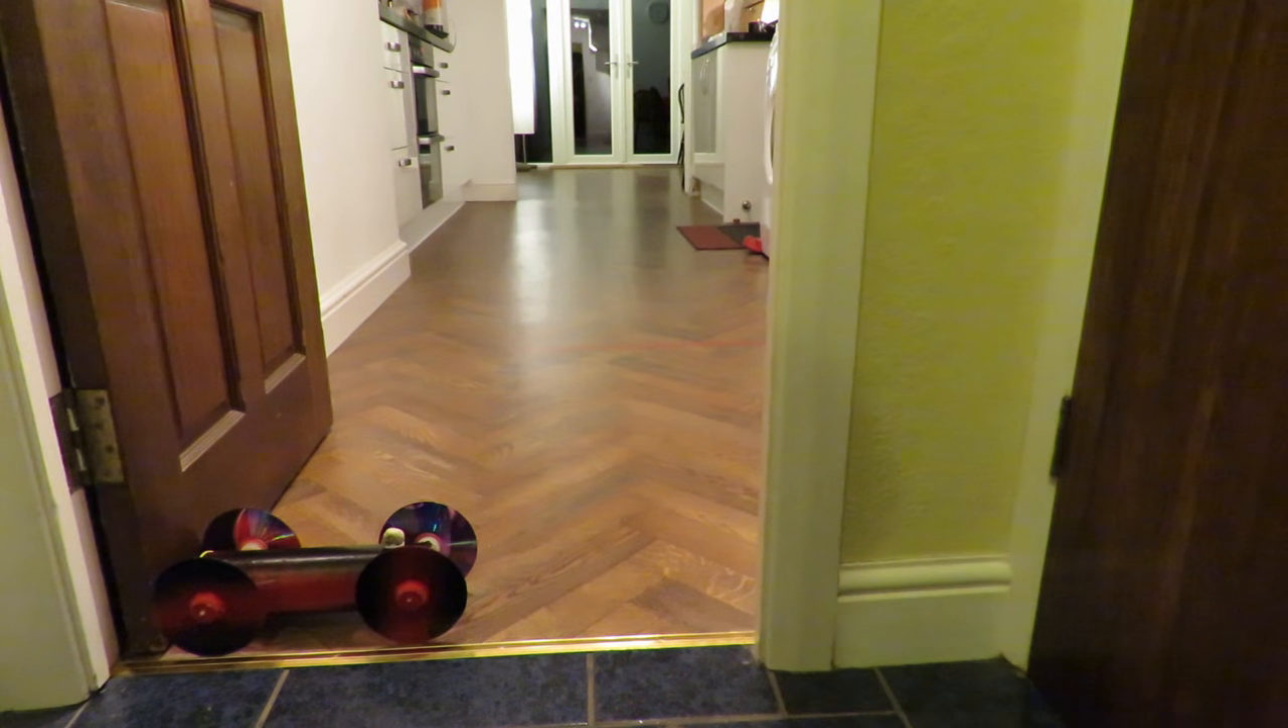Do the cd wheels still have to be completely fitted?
No.